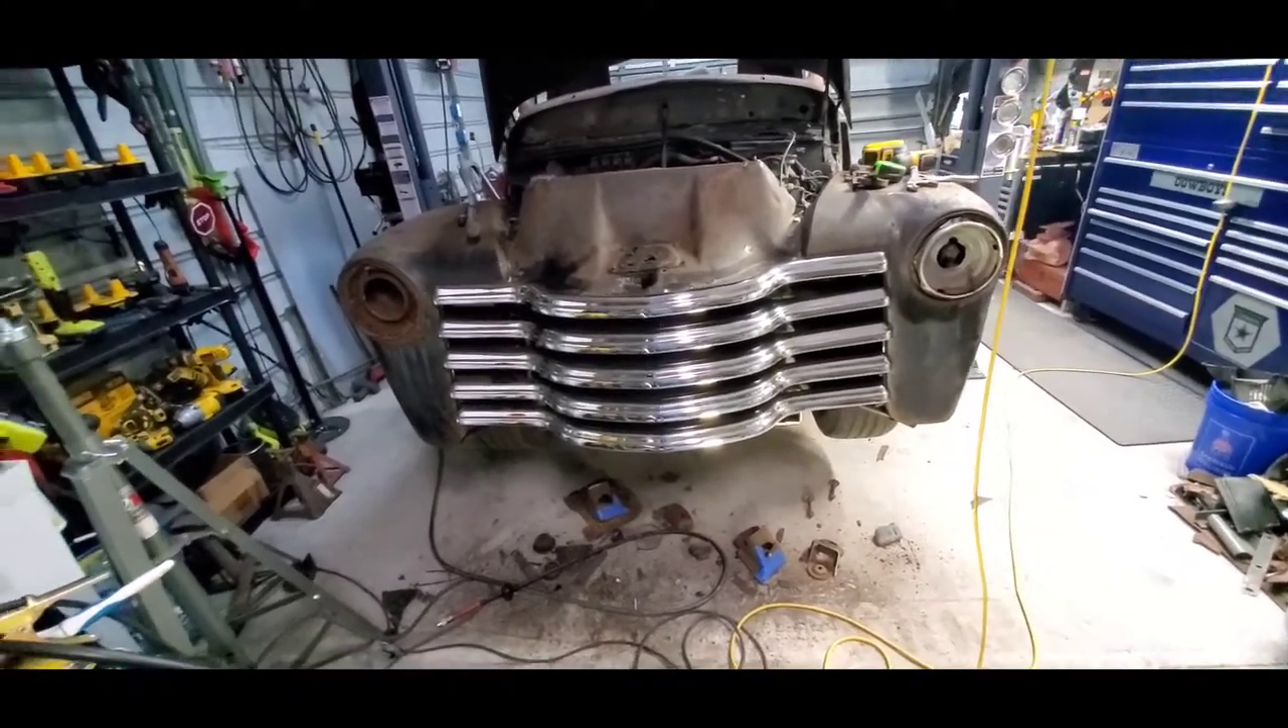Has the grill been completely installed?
Yes.